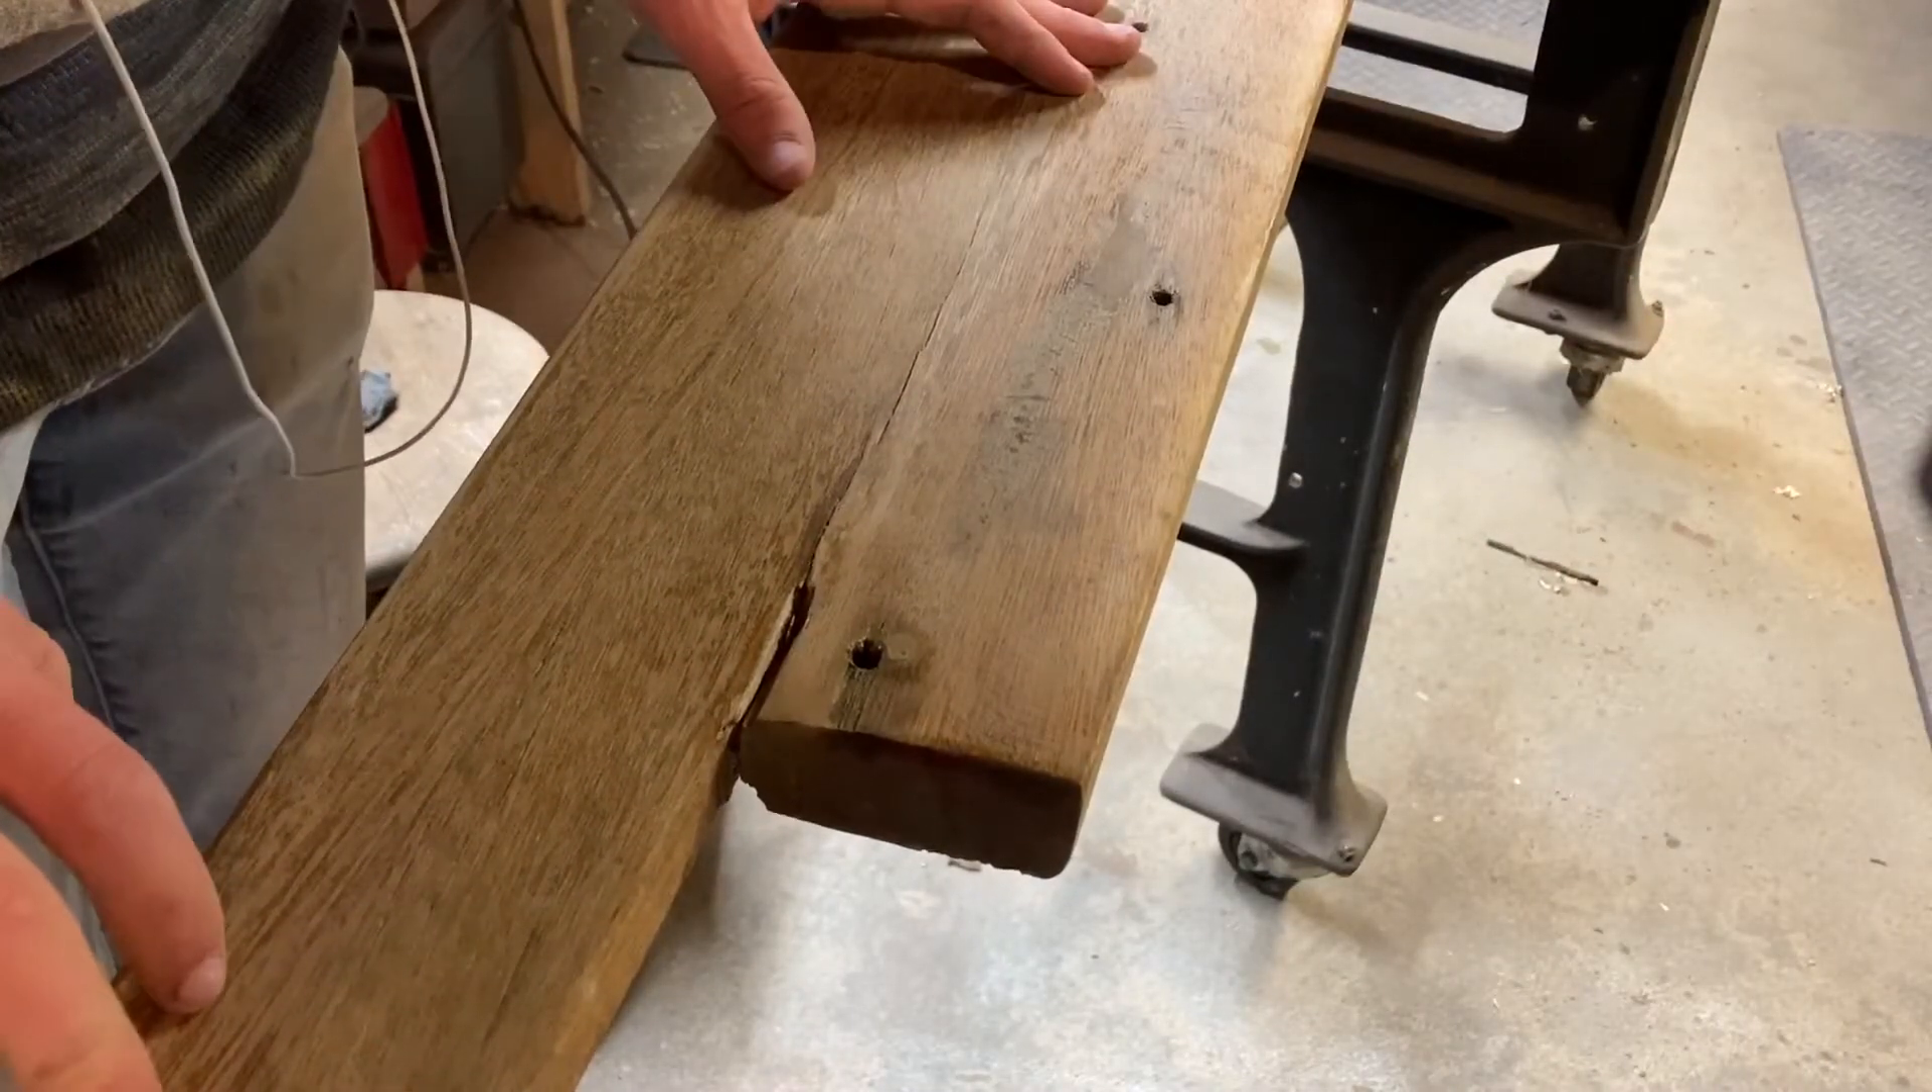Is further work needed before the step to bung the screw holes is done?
Yes.